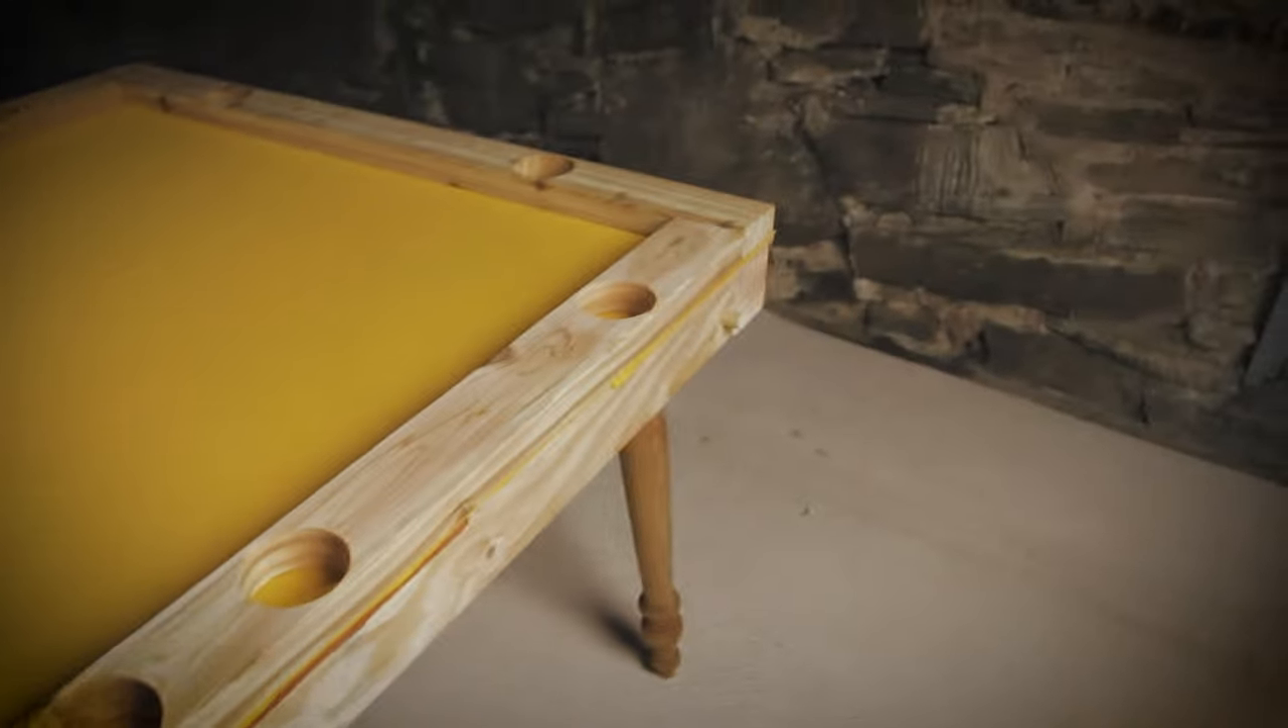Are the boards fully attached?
Yes.